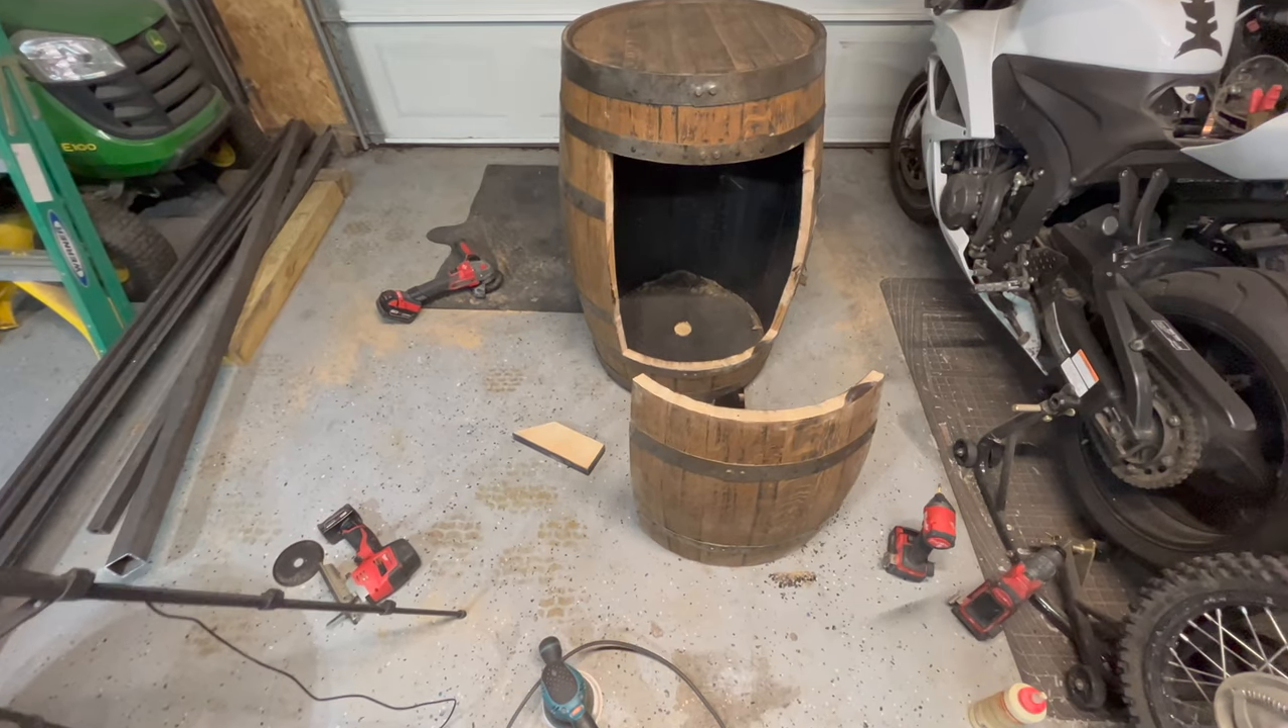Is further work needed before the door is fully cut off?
No.